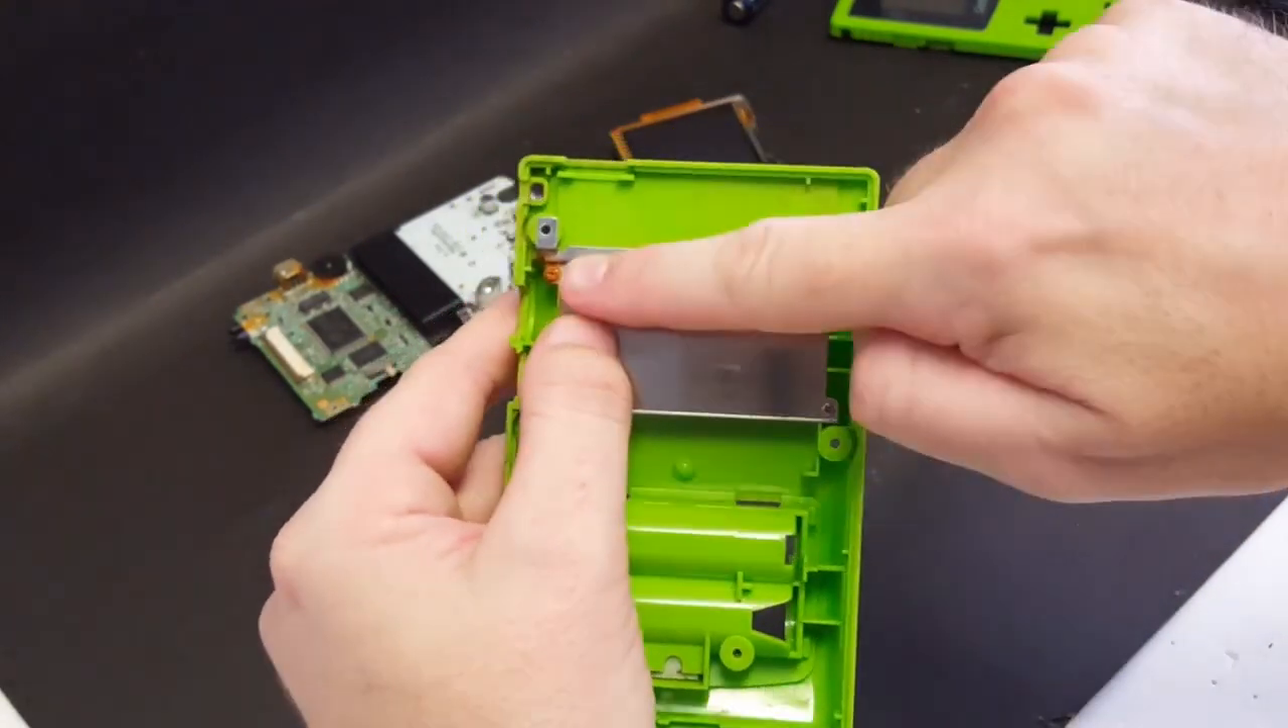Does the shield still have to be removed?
Yes.